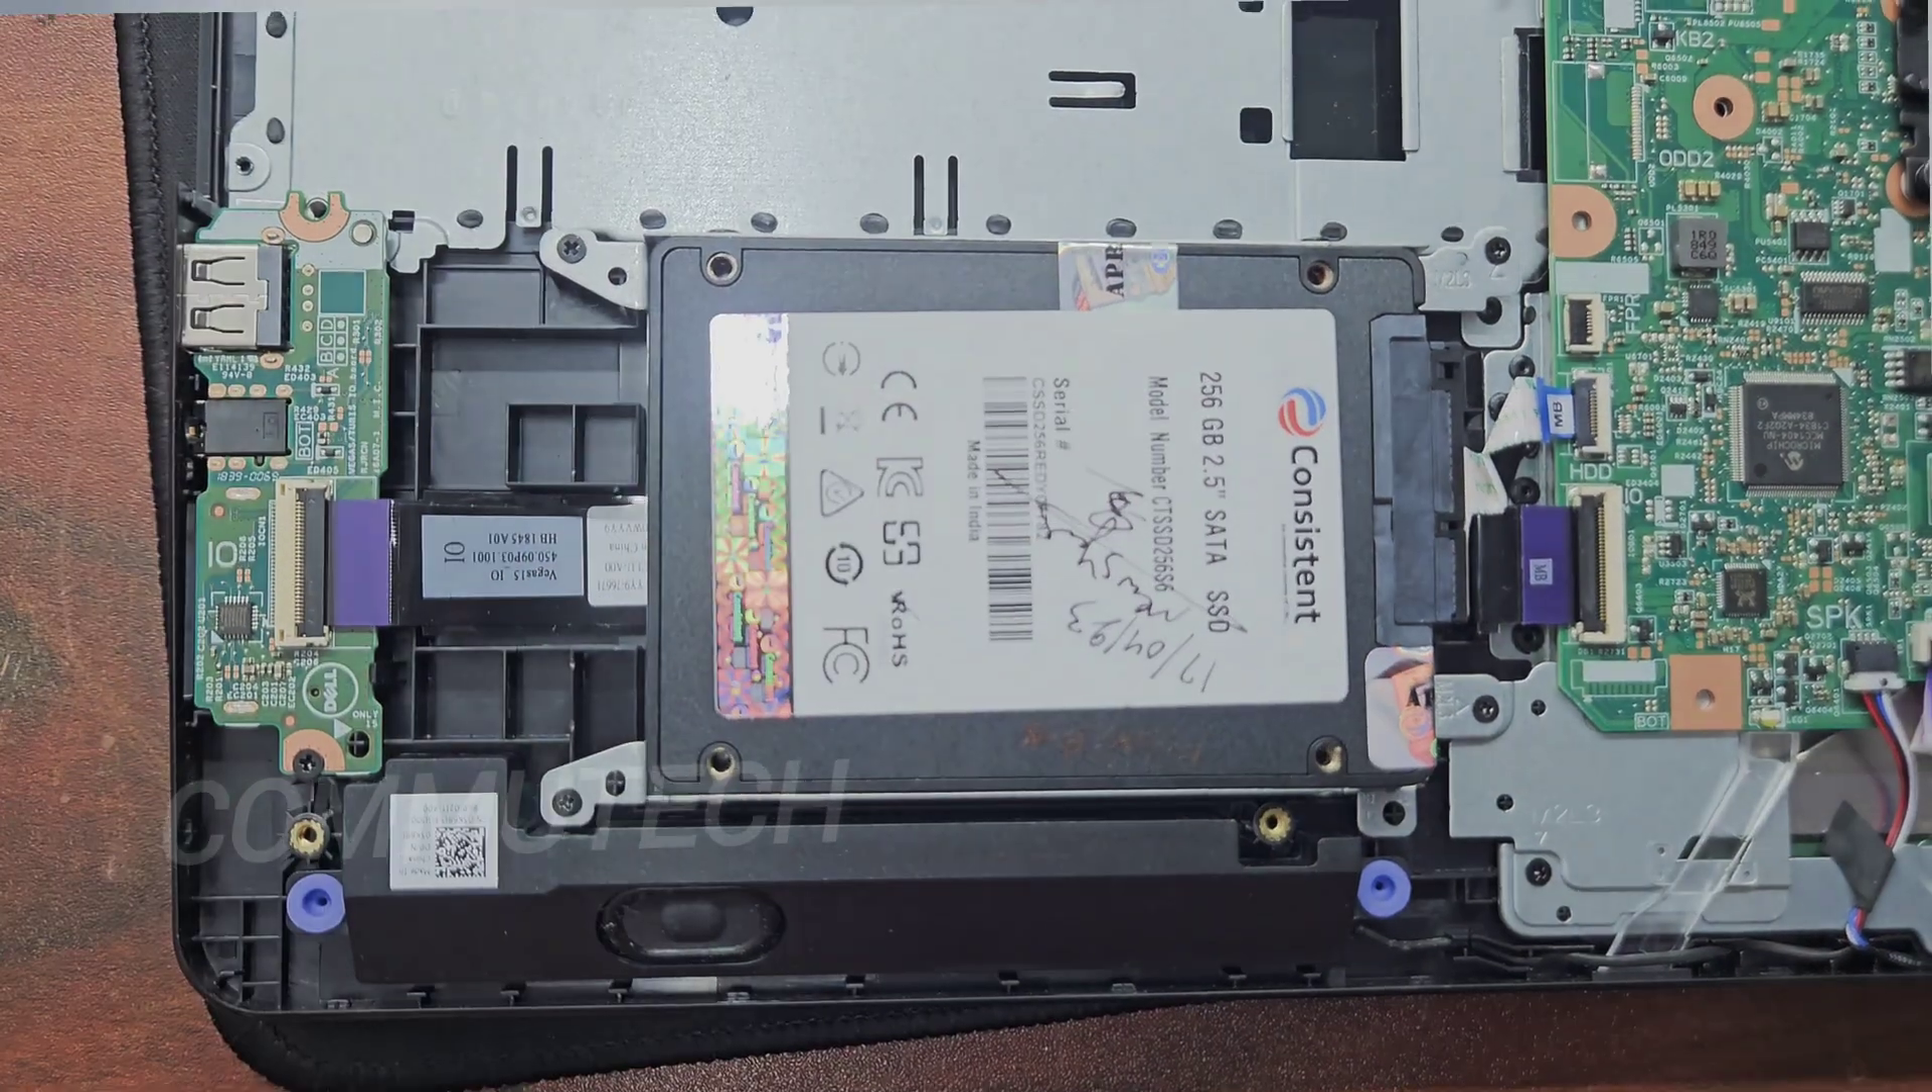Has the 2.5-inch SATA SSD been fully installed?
Yes.